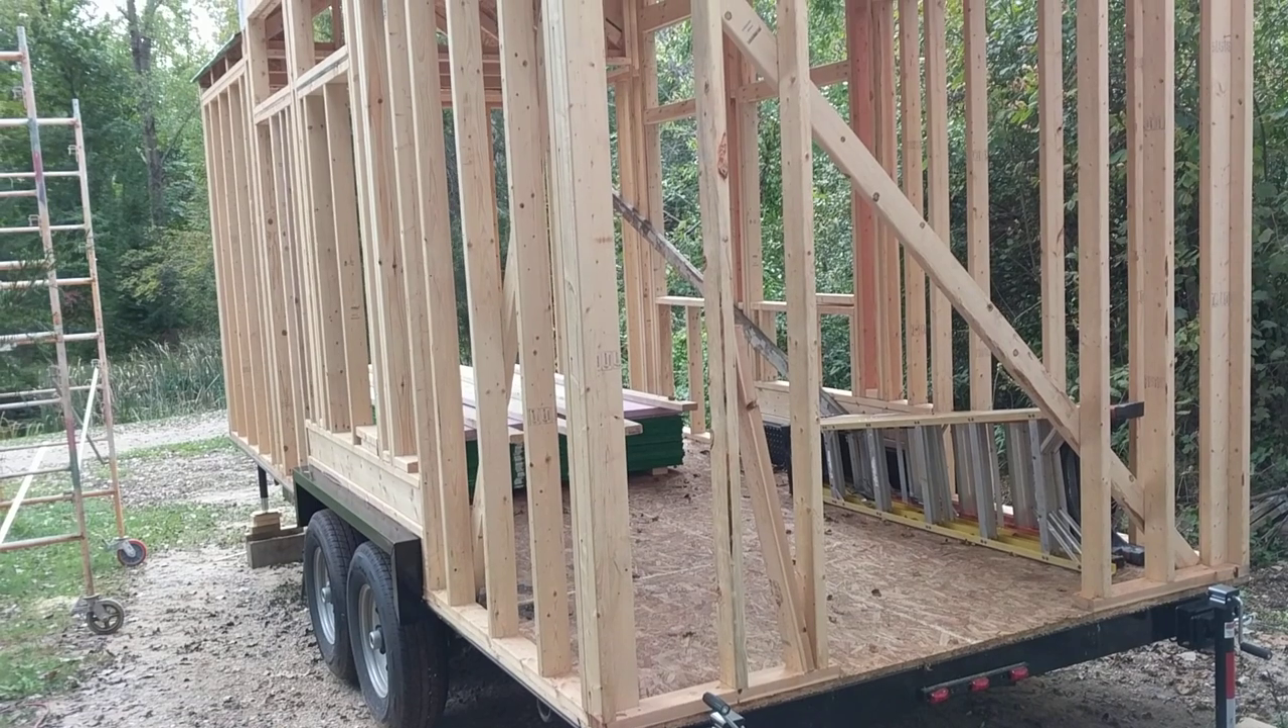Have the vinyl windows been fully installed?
No.